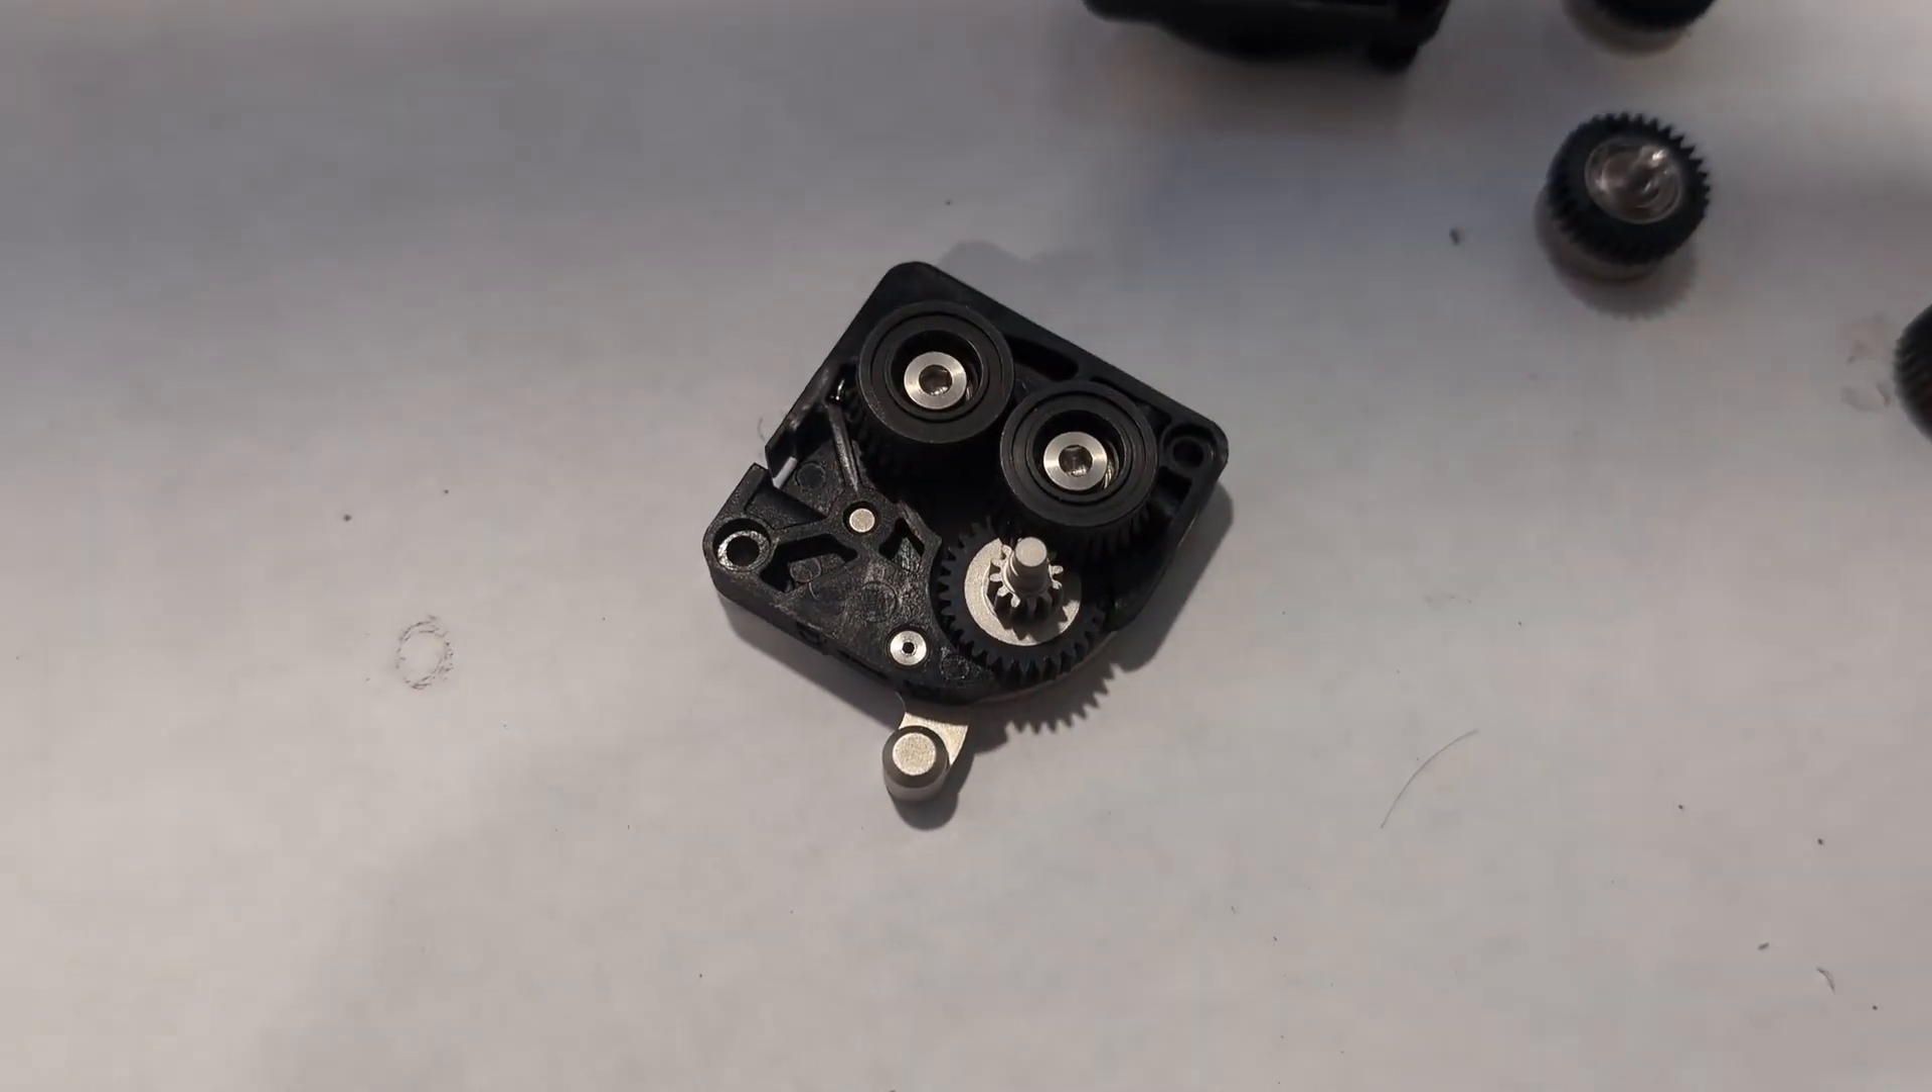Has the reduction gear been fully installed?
Yes.